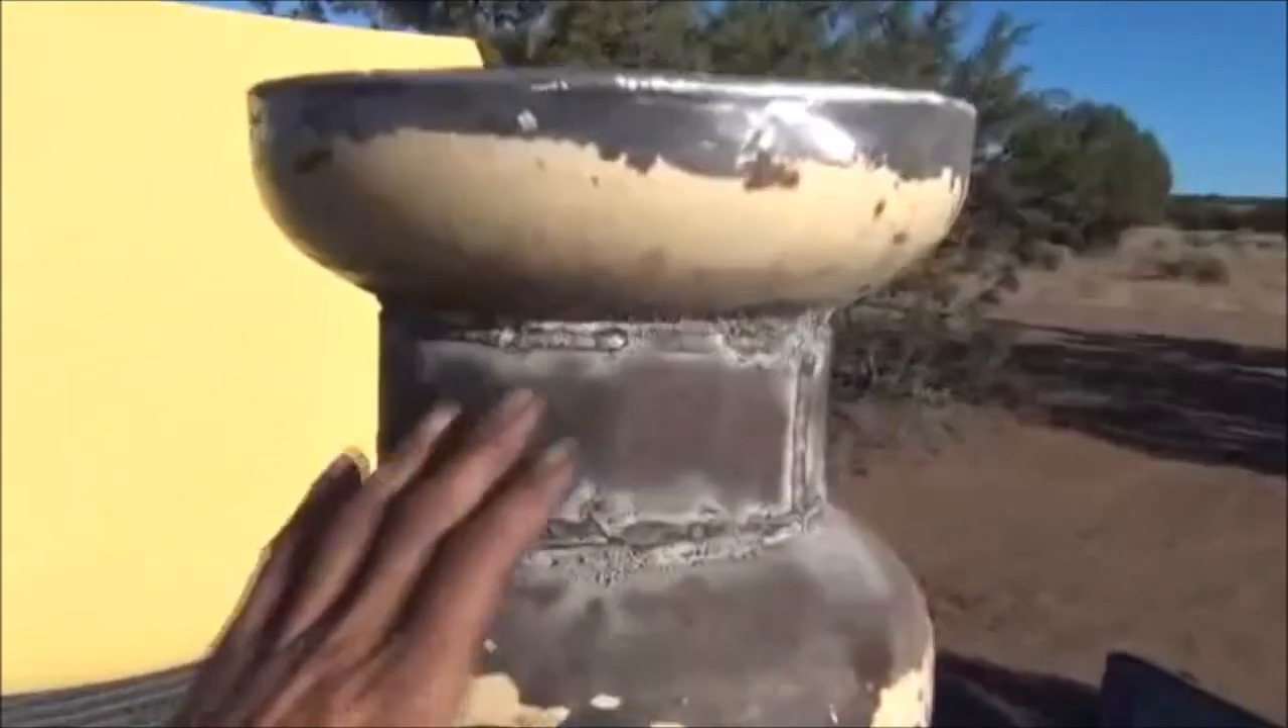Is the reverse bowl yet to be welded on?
No.